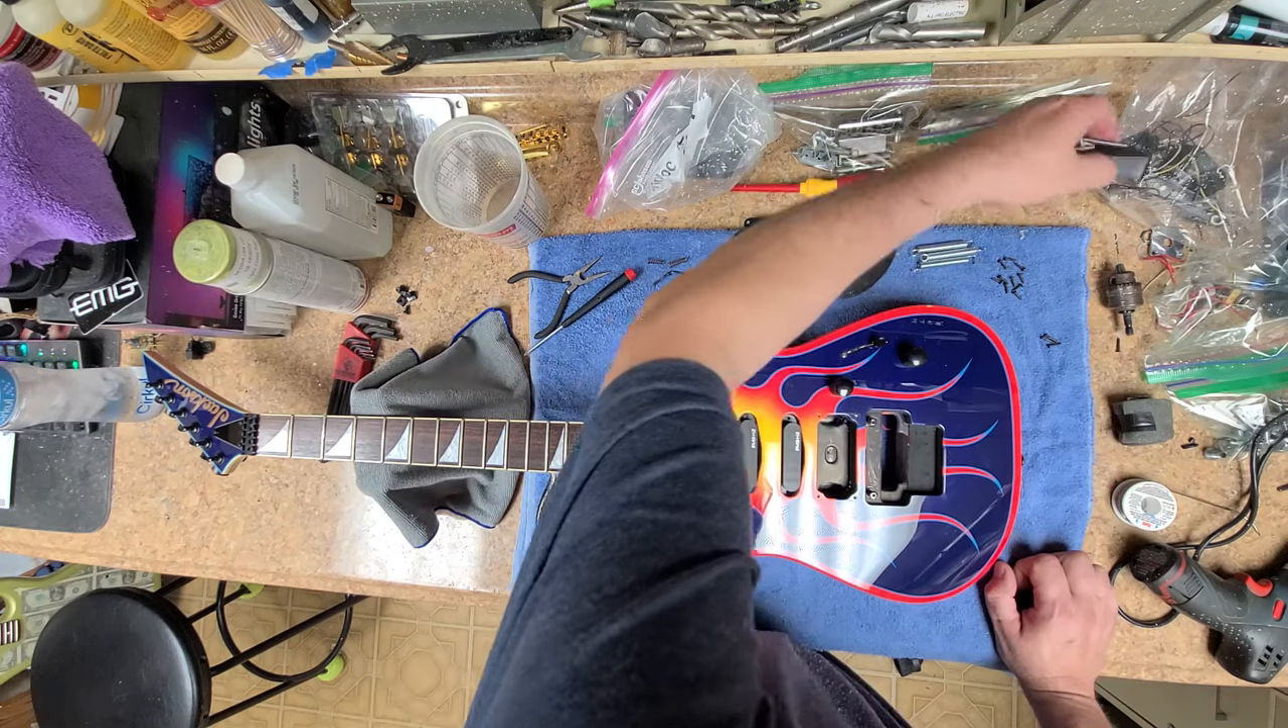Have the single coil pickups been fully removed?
No.